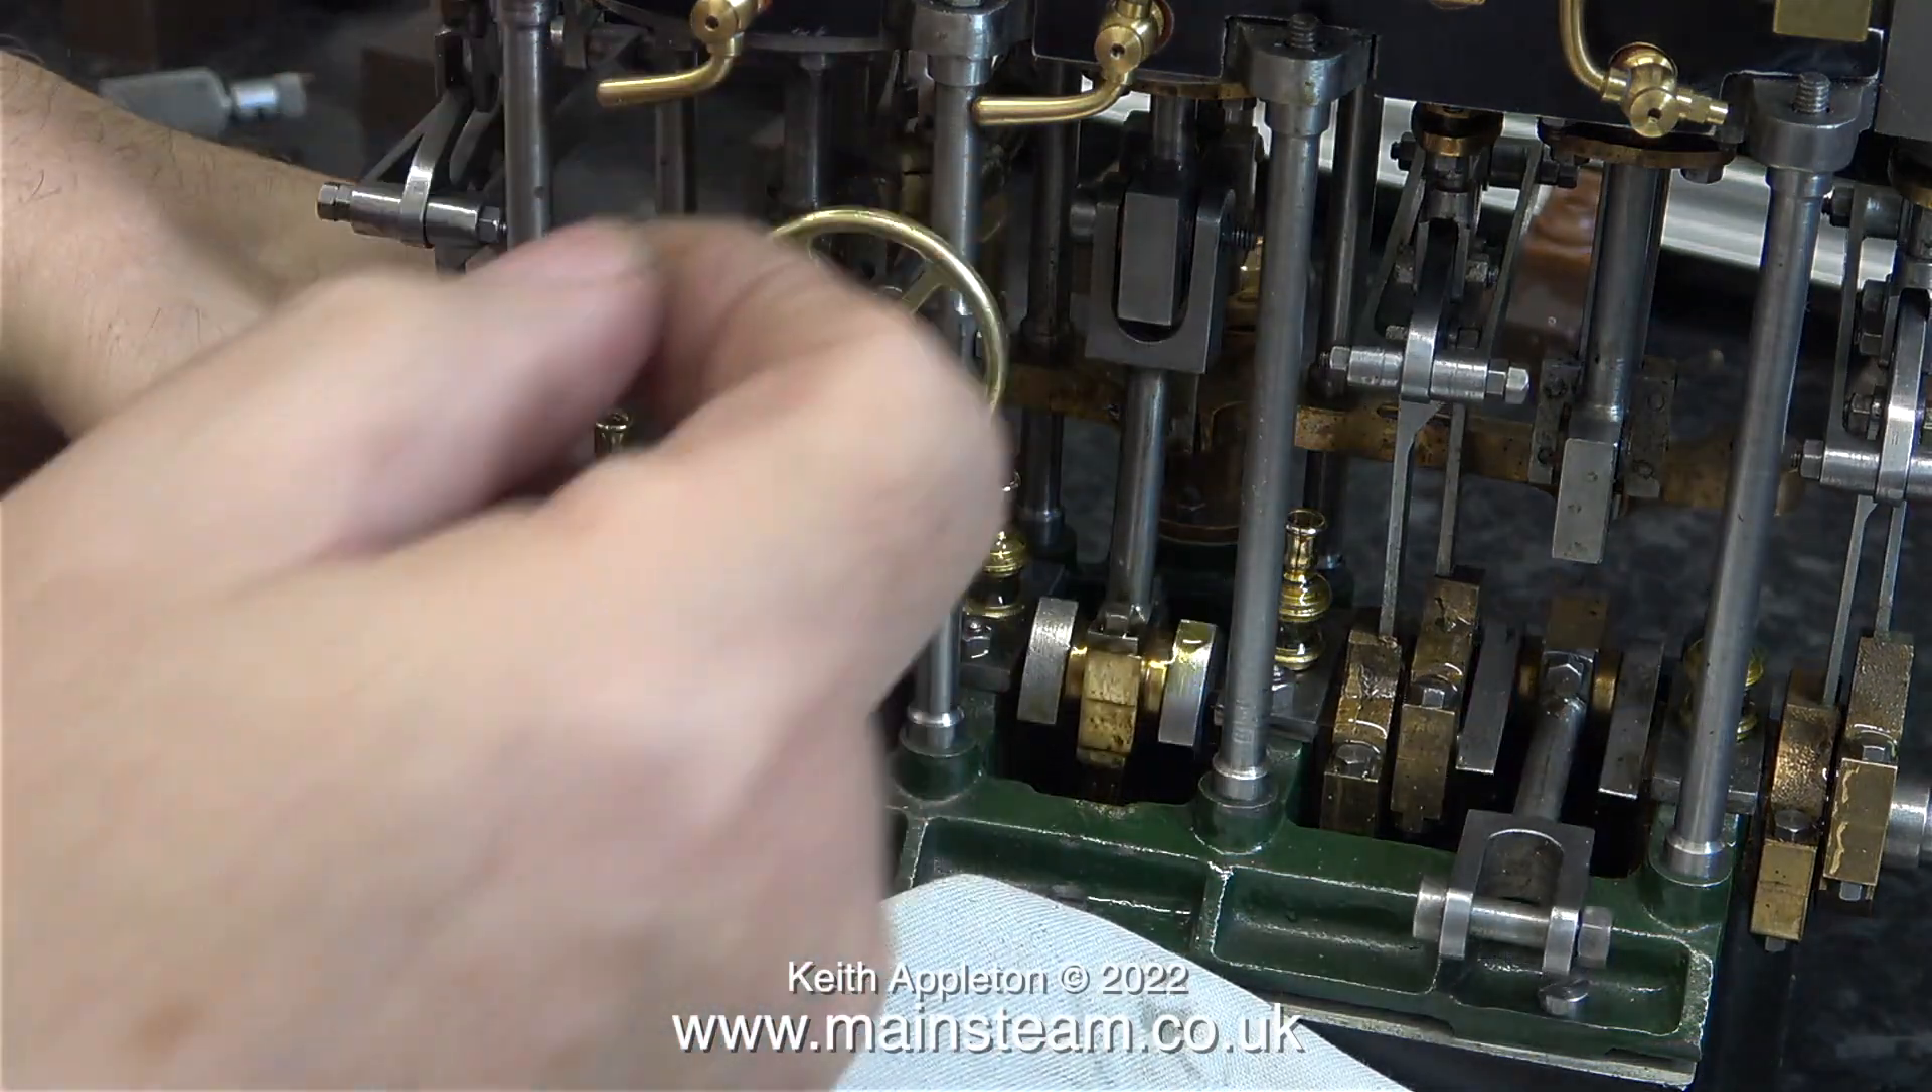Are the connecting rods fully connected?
No.